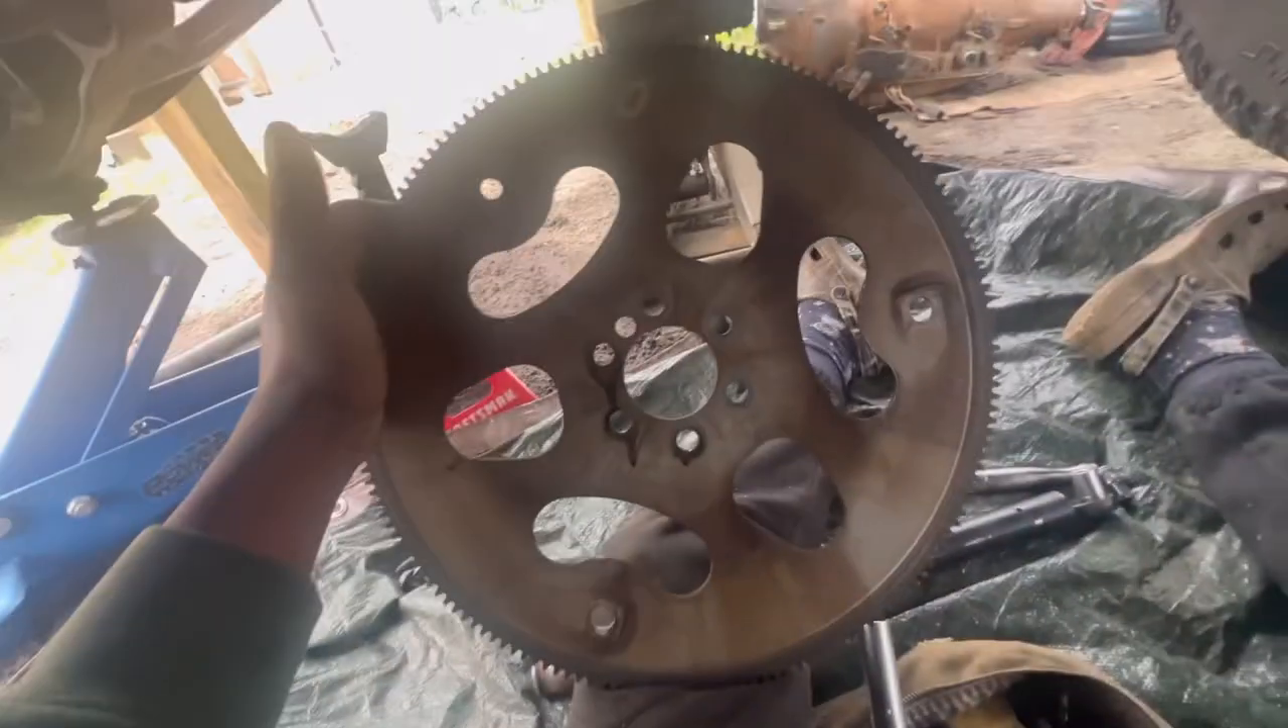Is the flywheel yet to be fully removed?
No.